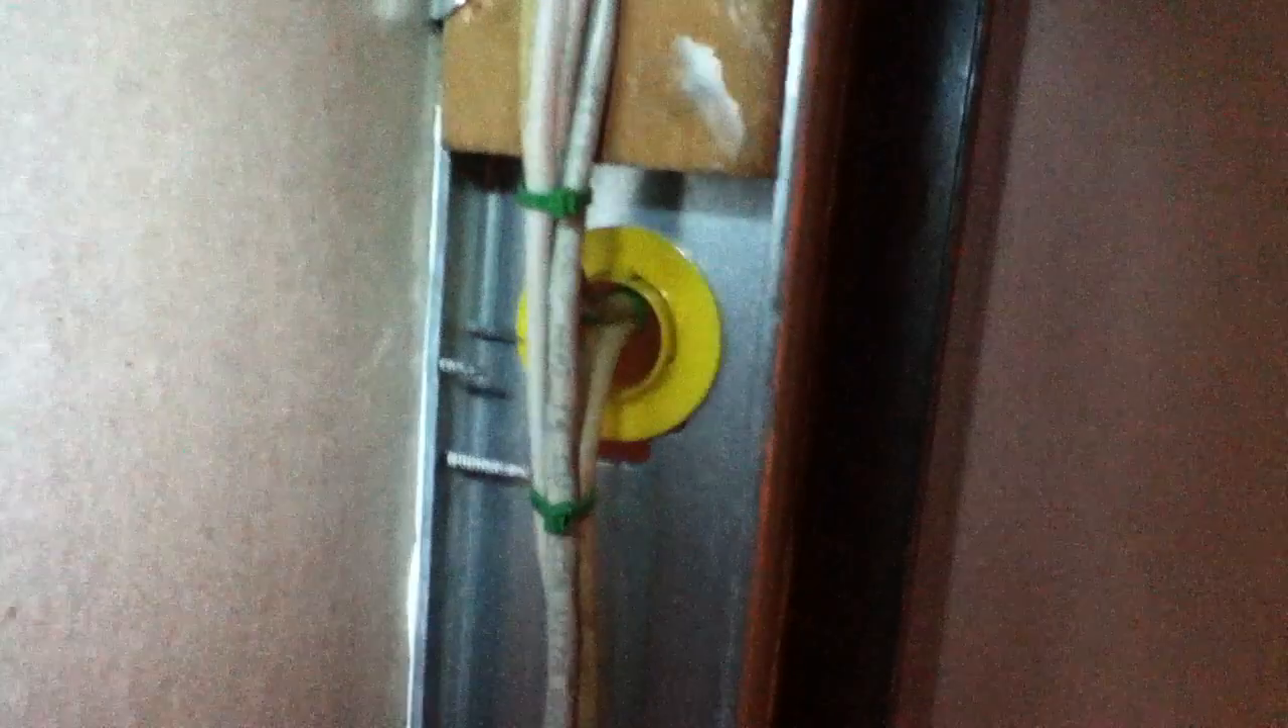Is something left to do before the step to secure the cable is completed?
No.